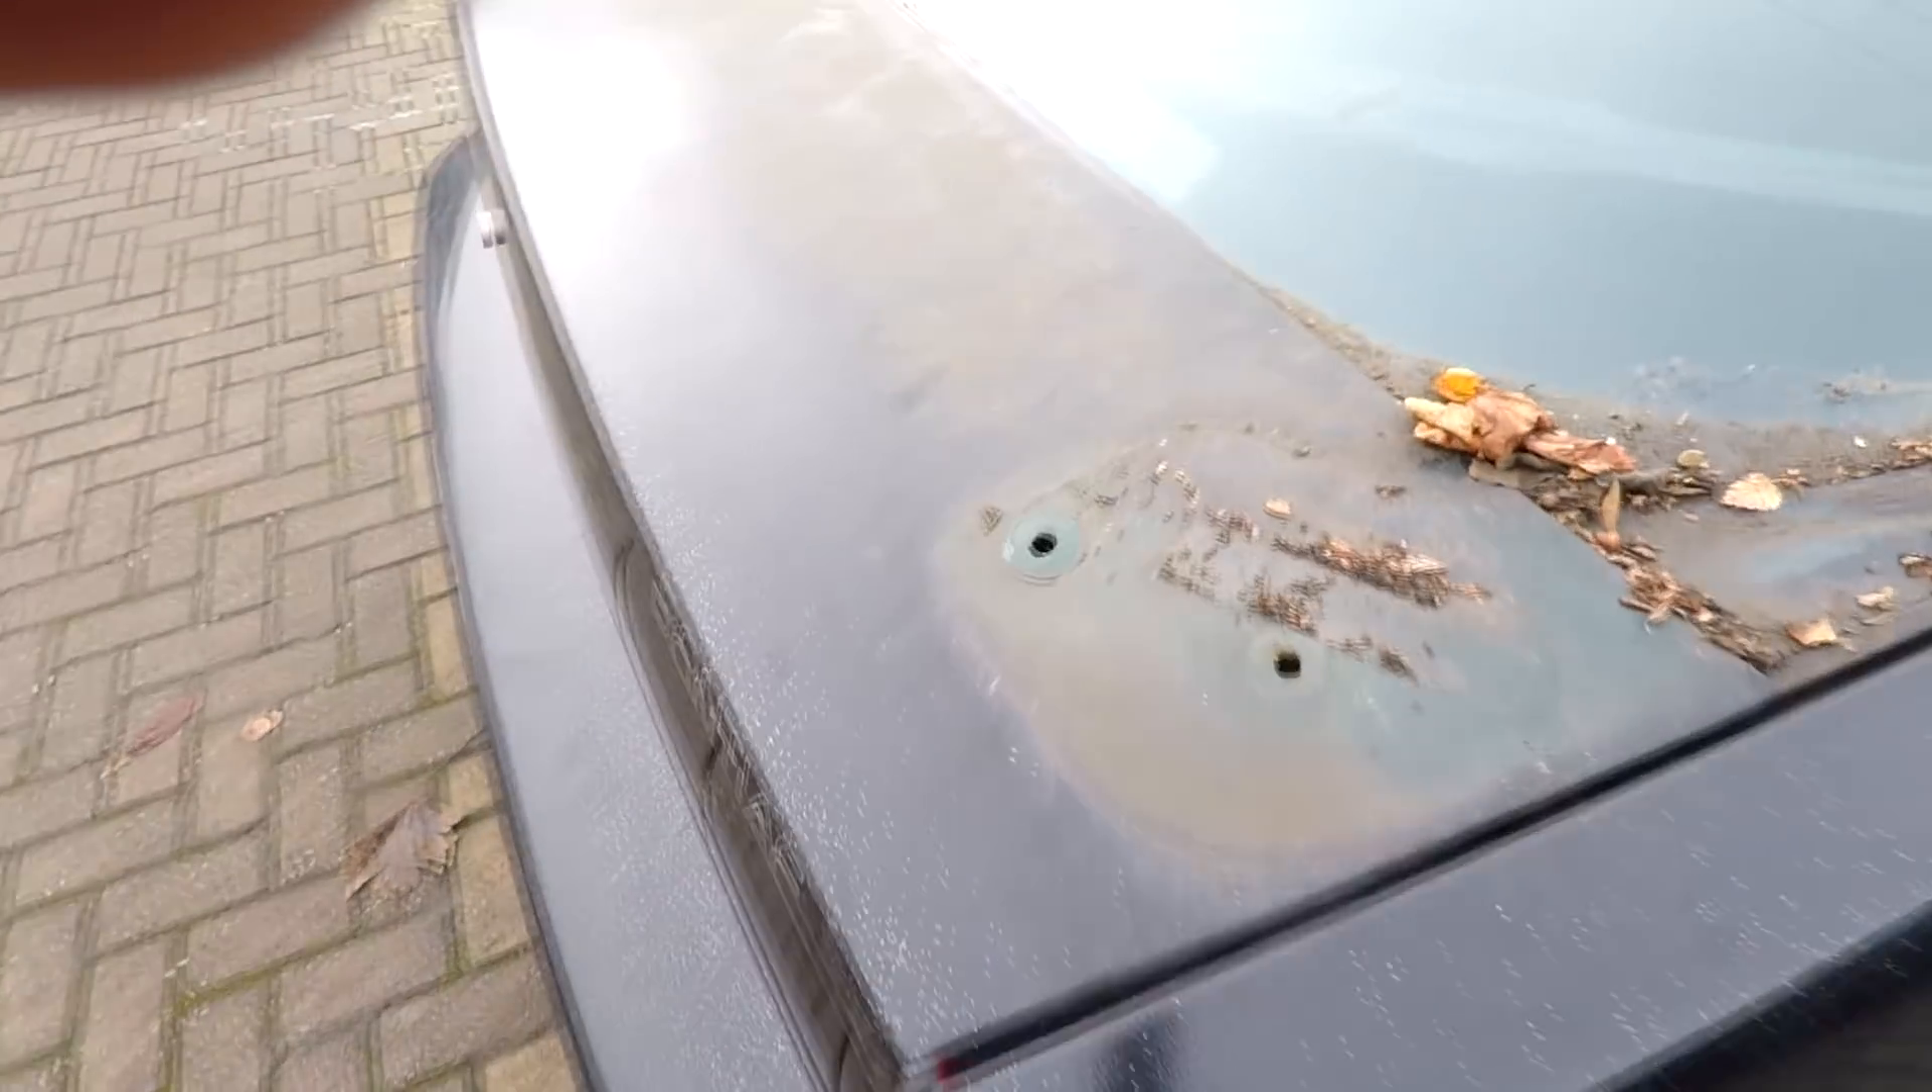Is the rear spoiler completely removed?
Yes.